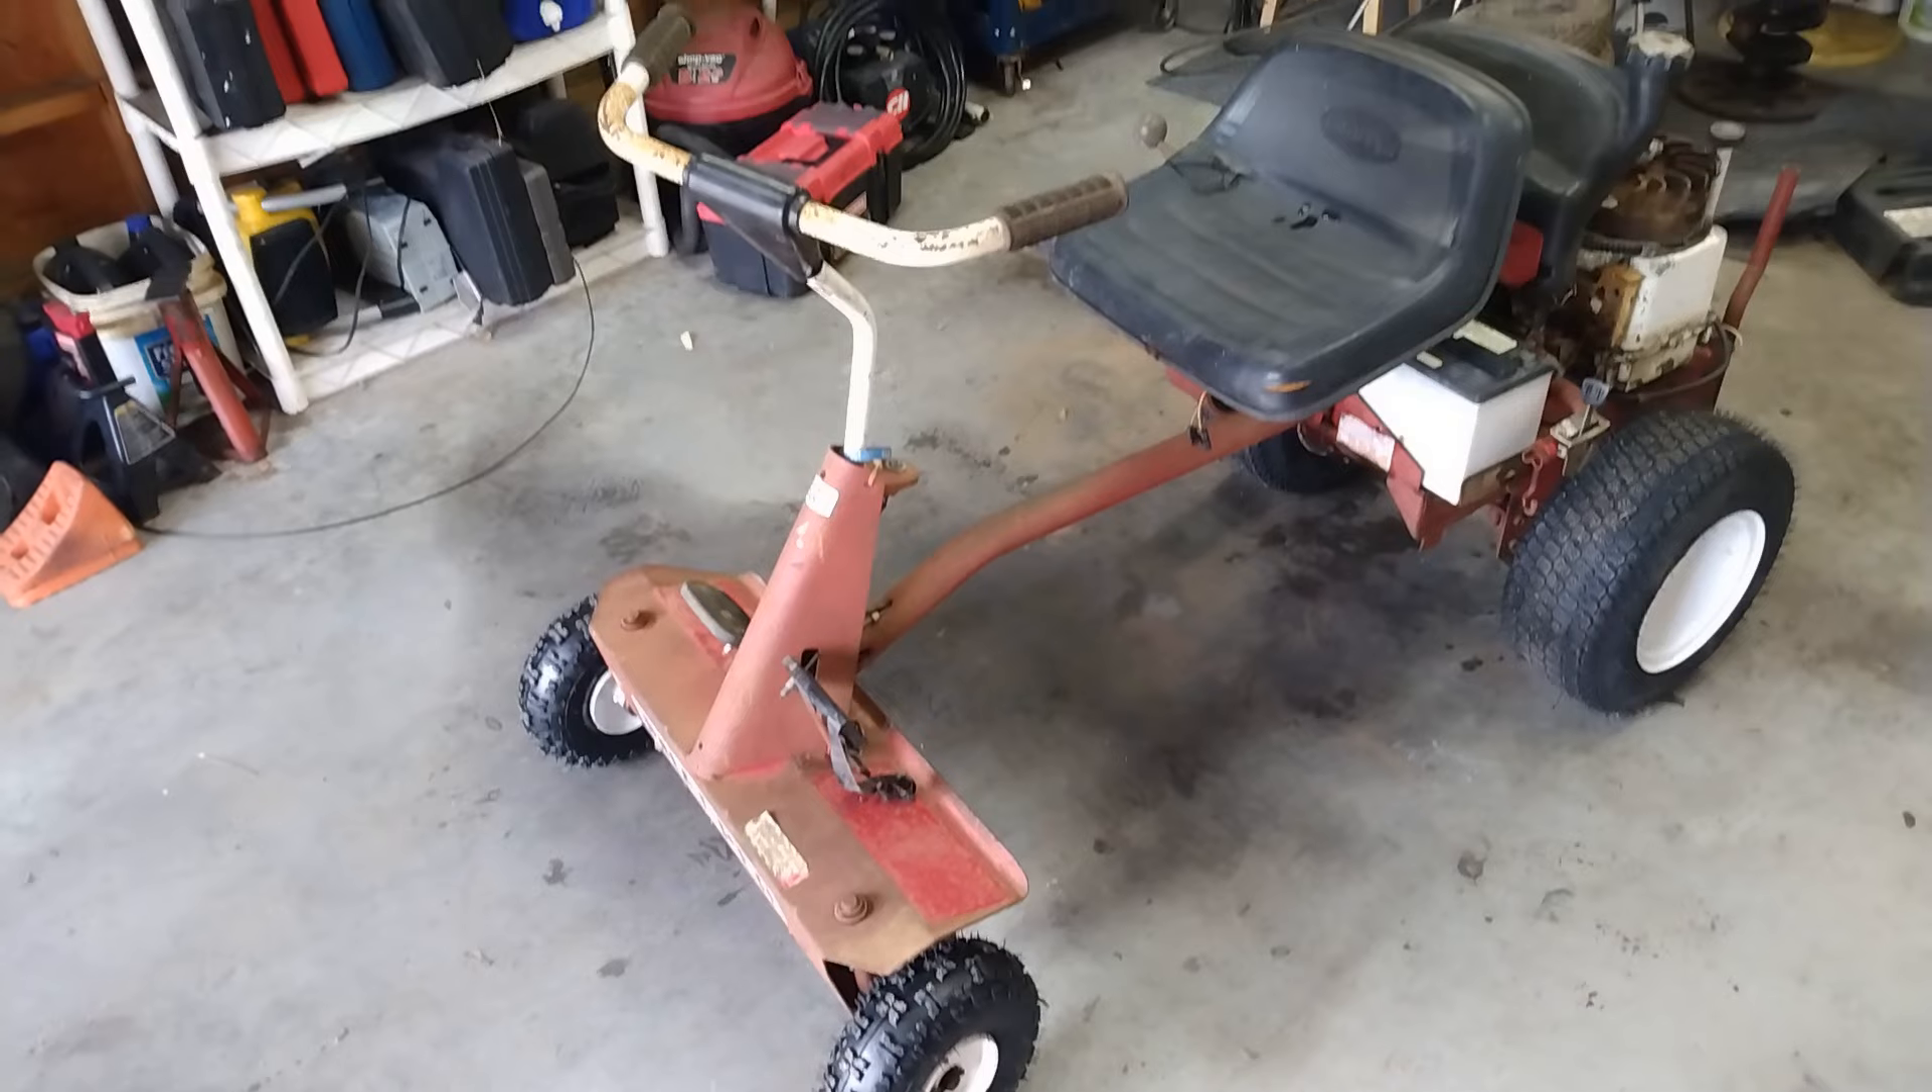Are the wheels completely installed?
Yes.